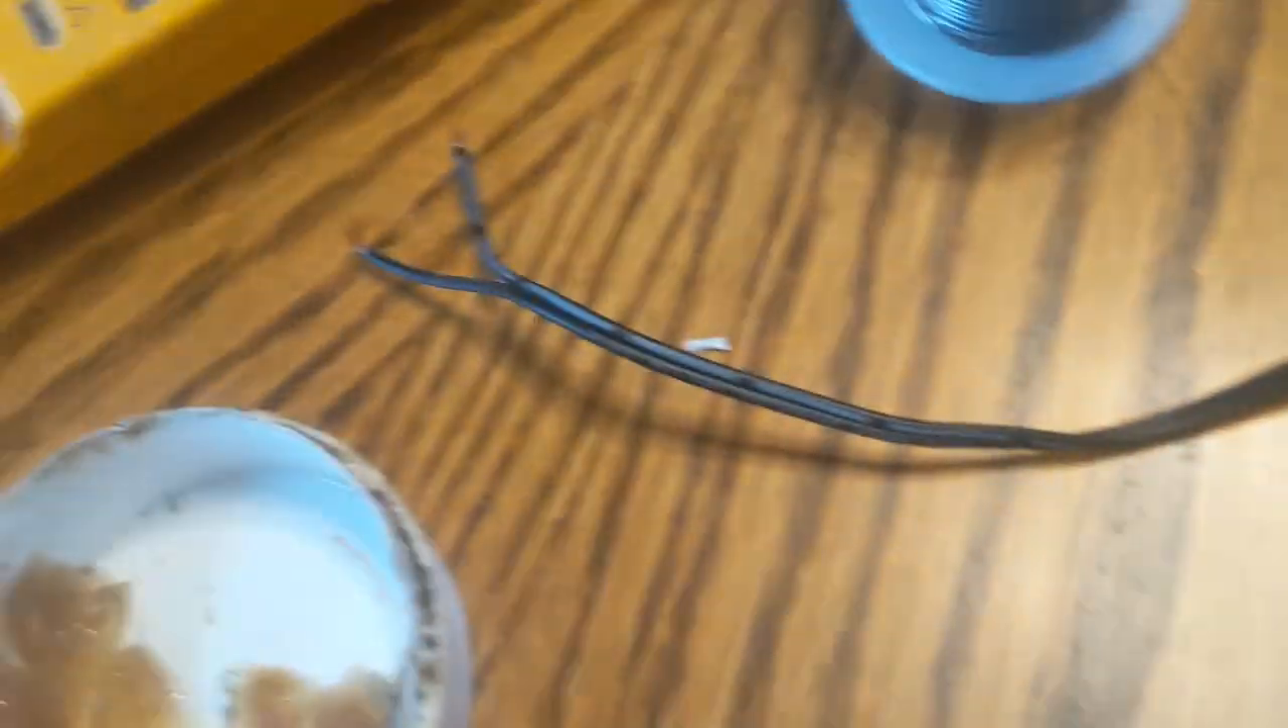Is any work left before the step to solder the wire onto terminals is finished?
Yes.